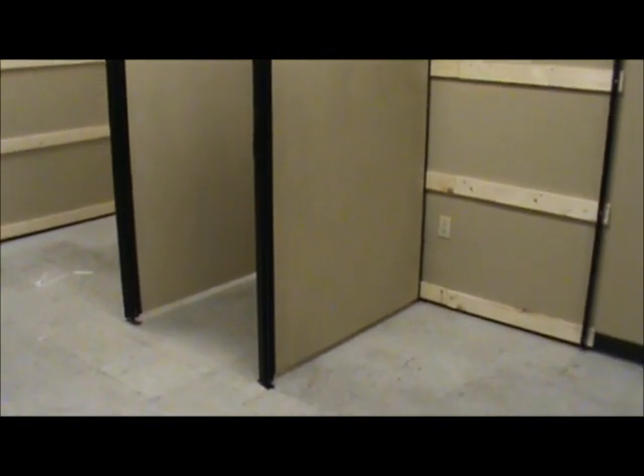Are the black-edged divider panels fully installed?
Yes.